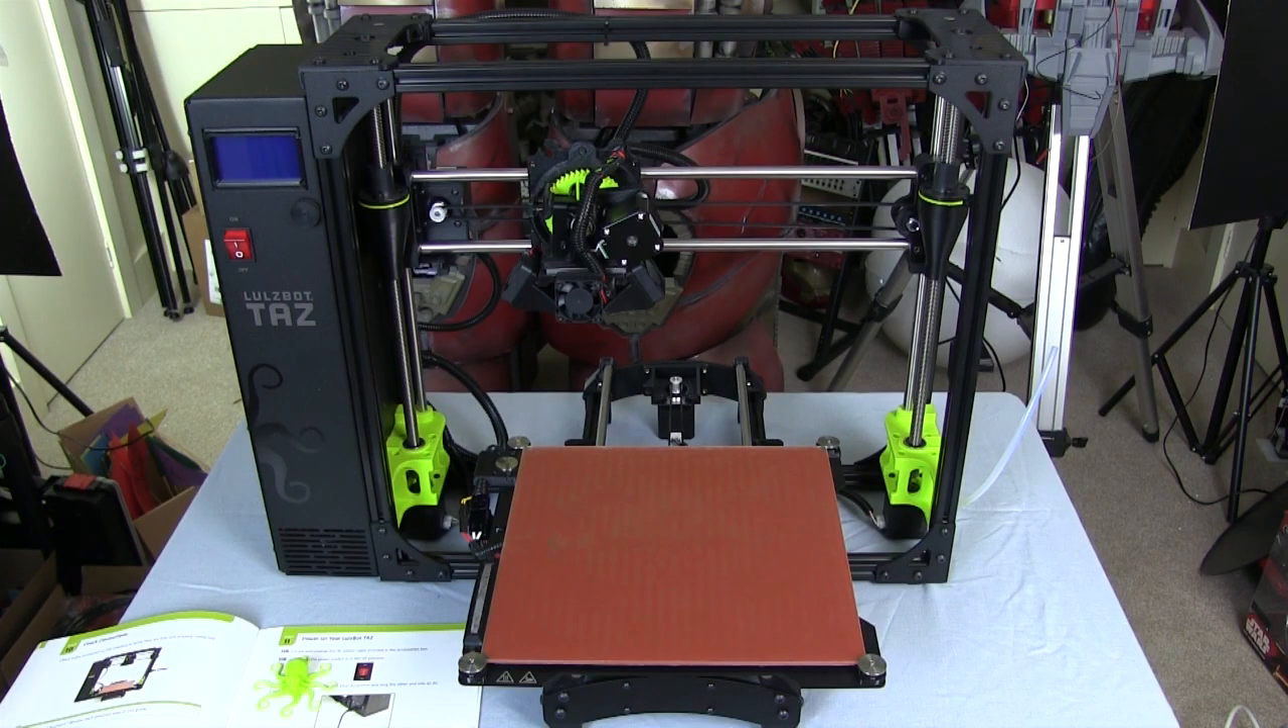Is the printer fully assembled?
Yes.